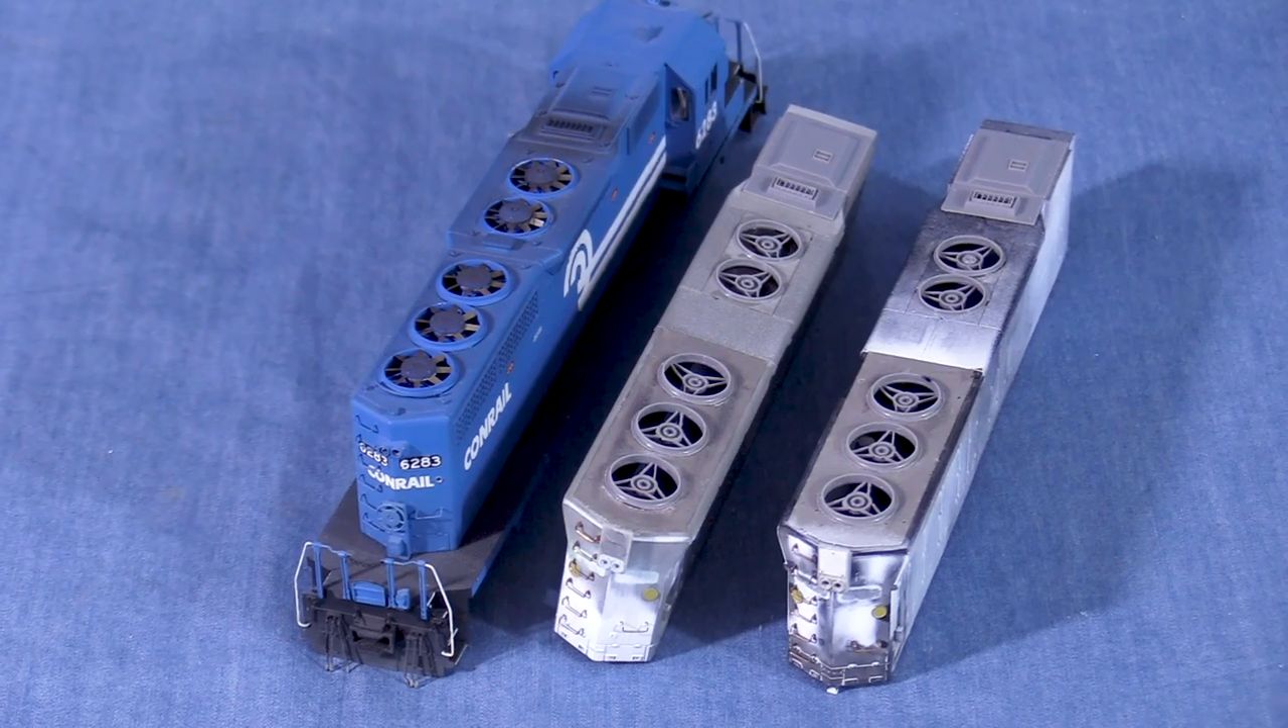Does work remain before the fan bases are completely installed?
No.